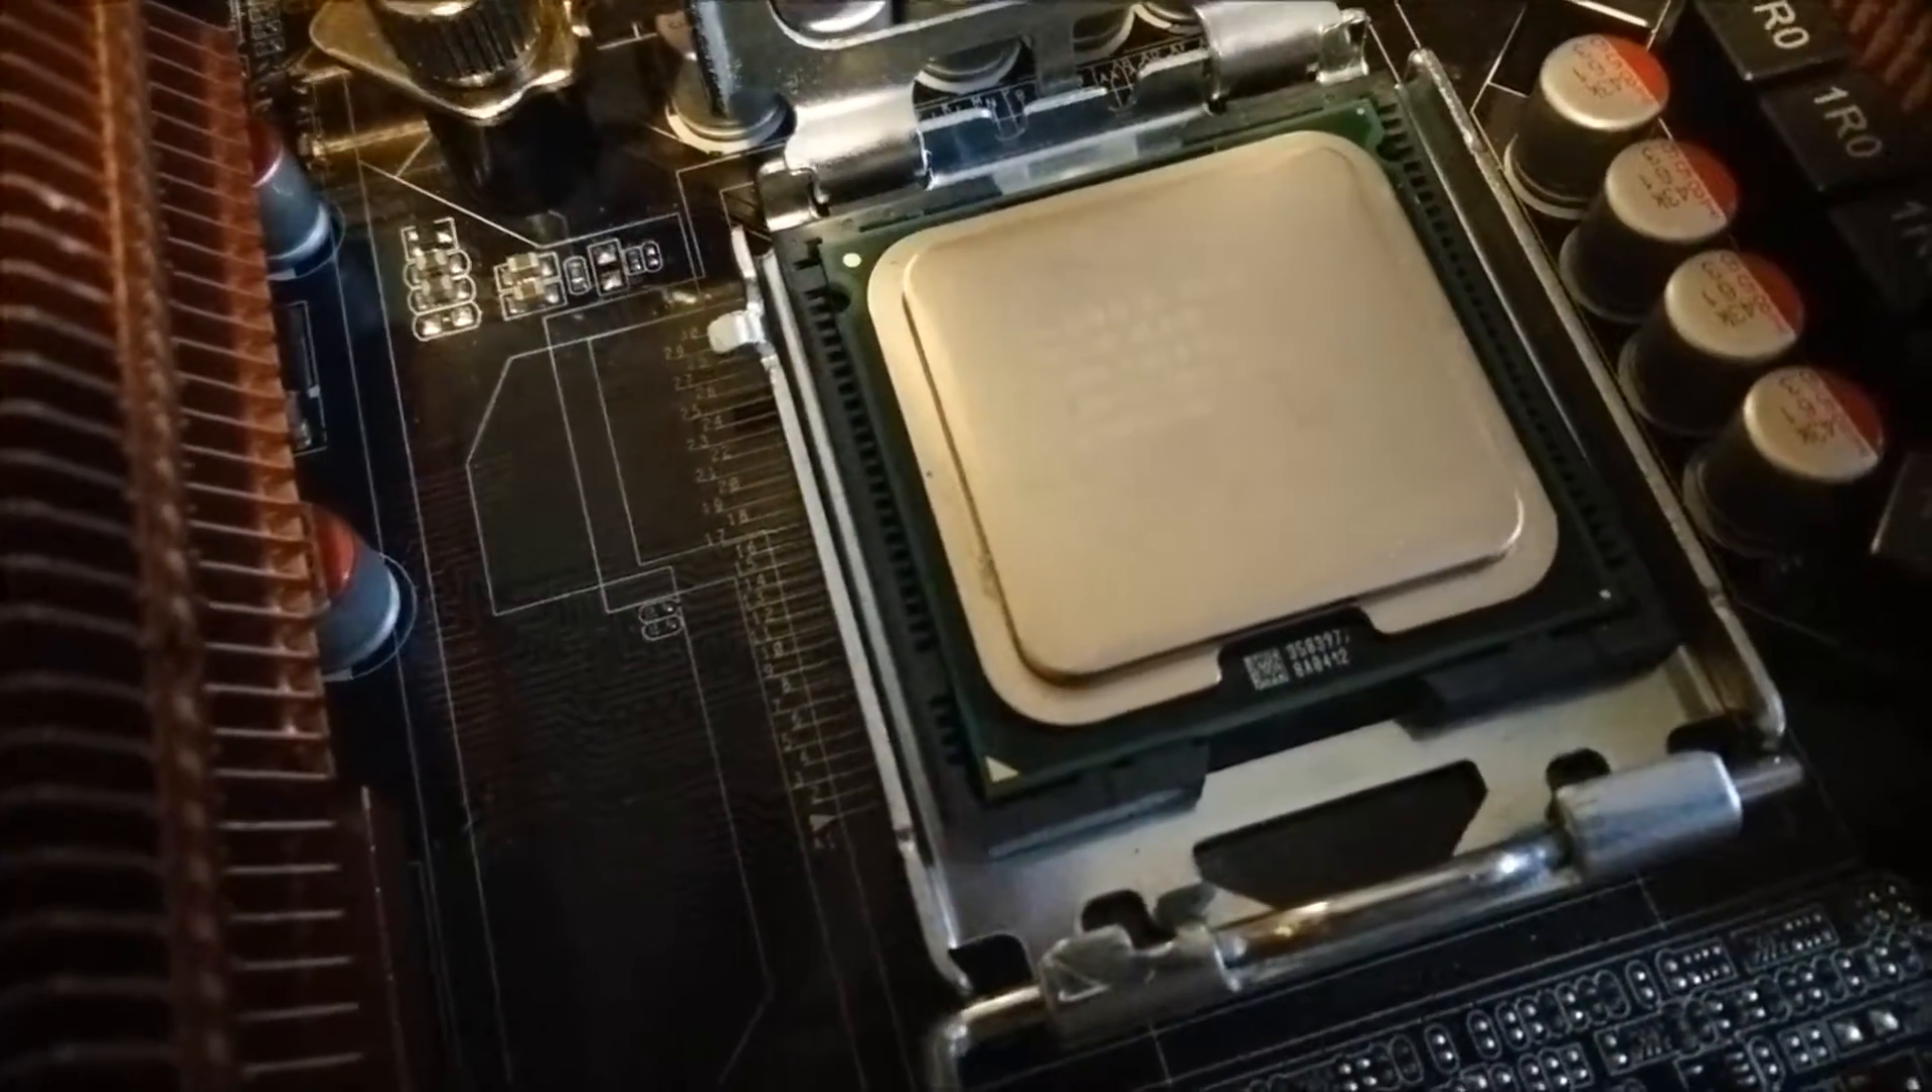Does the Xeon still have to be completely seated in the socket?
No.